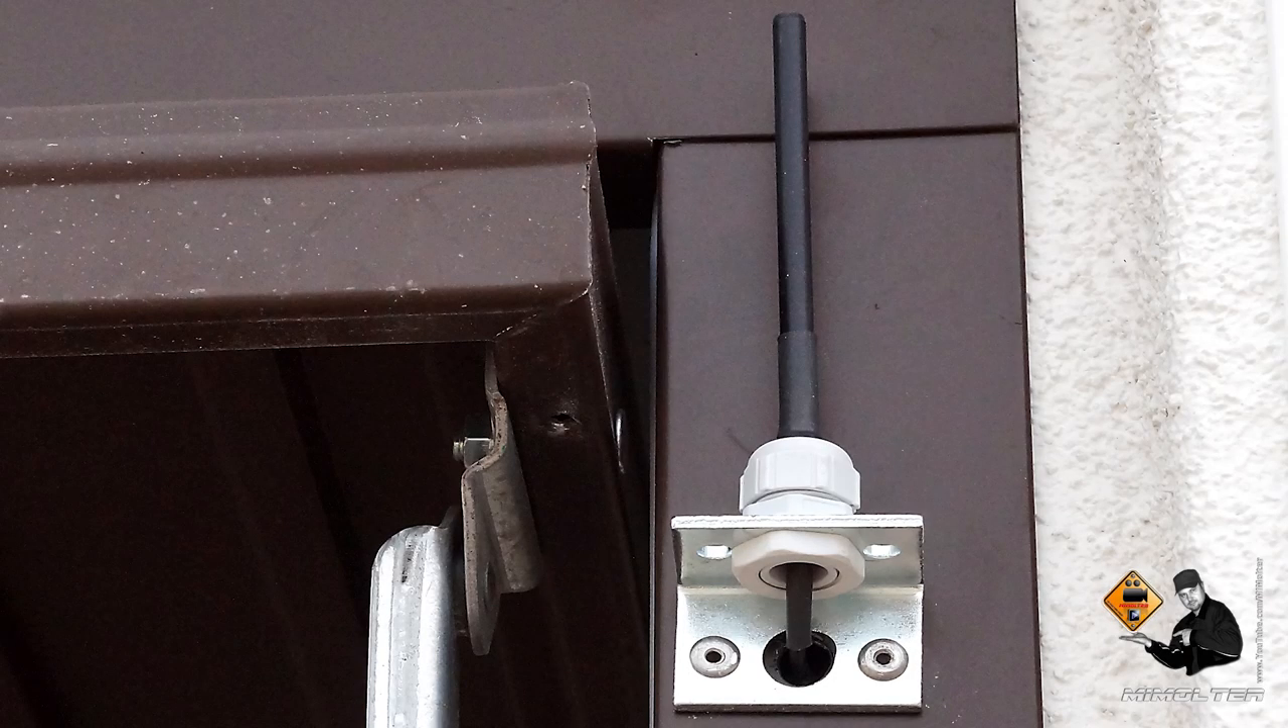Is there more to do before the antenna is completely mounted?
No.